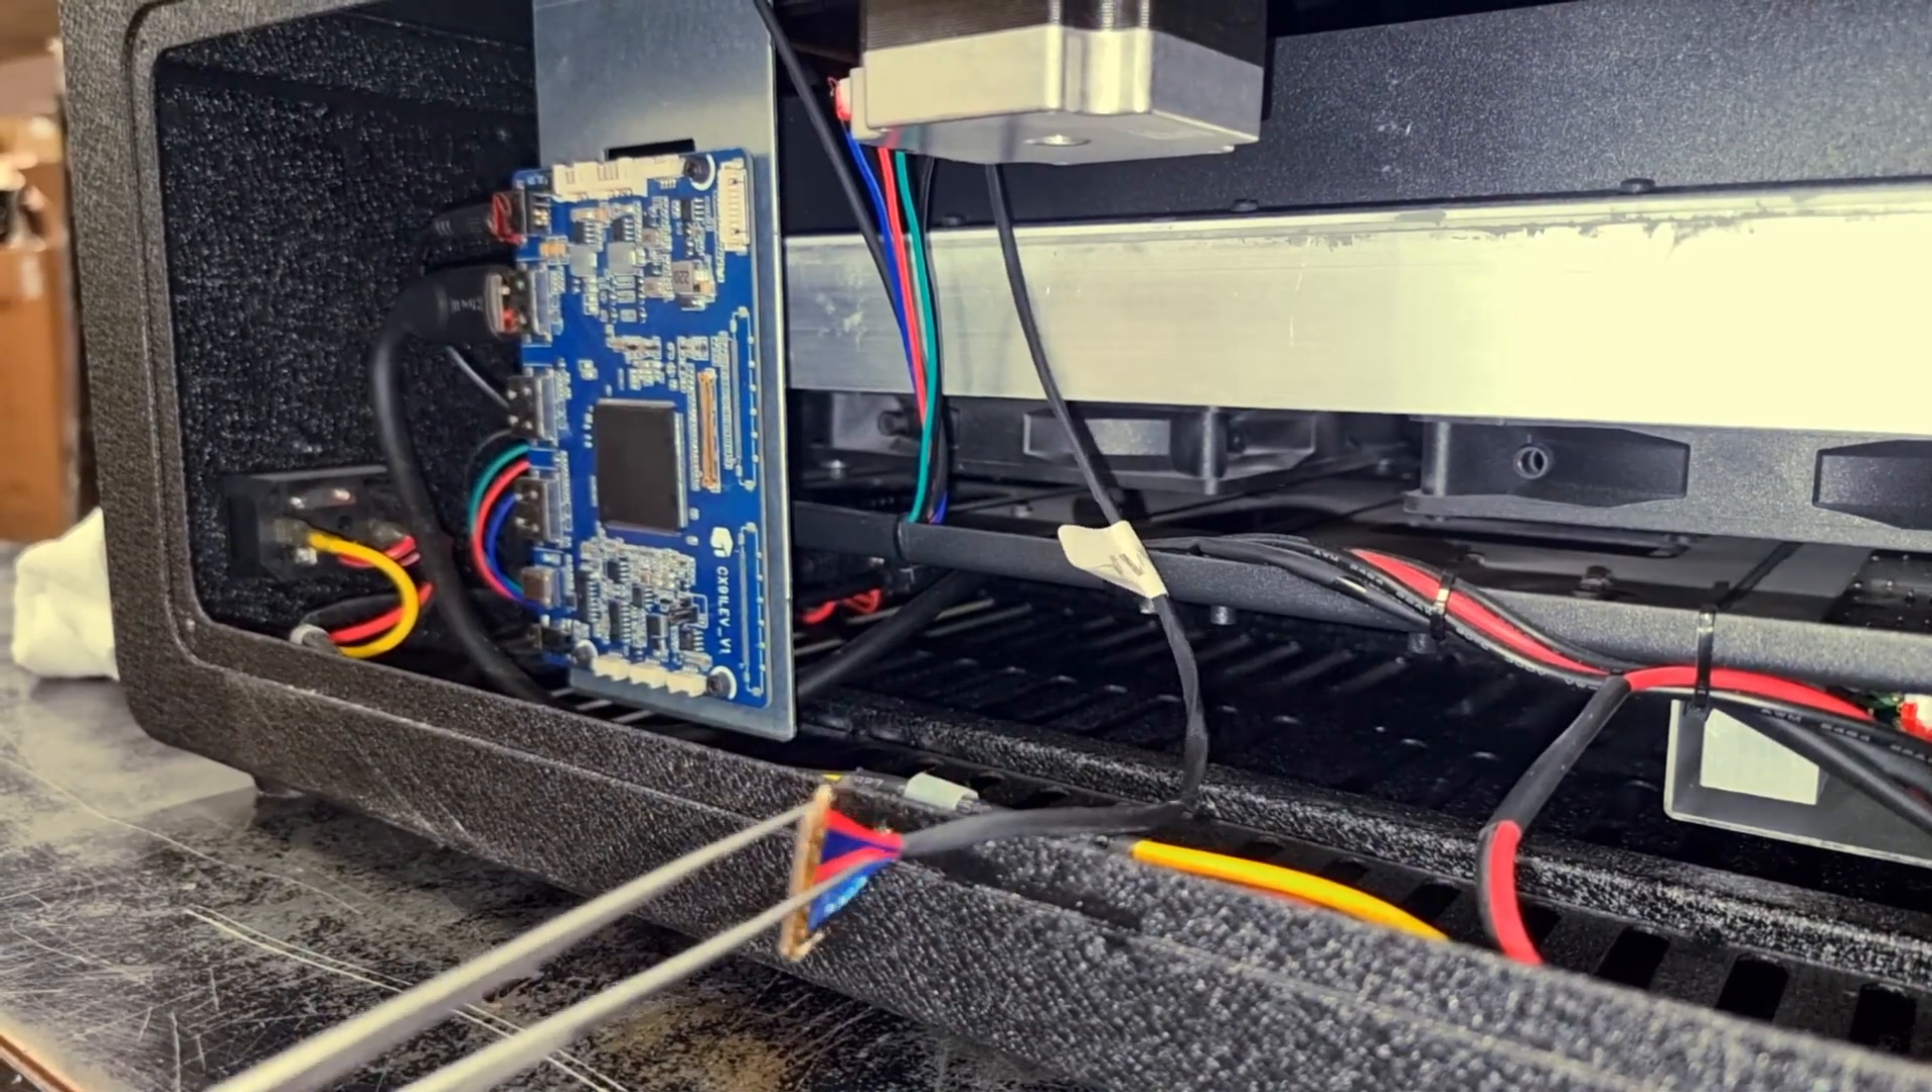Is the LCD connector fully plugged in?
No.